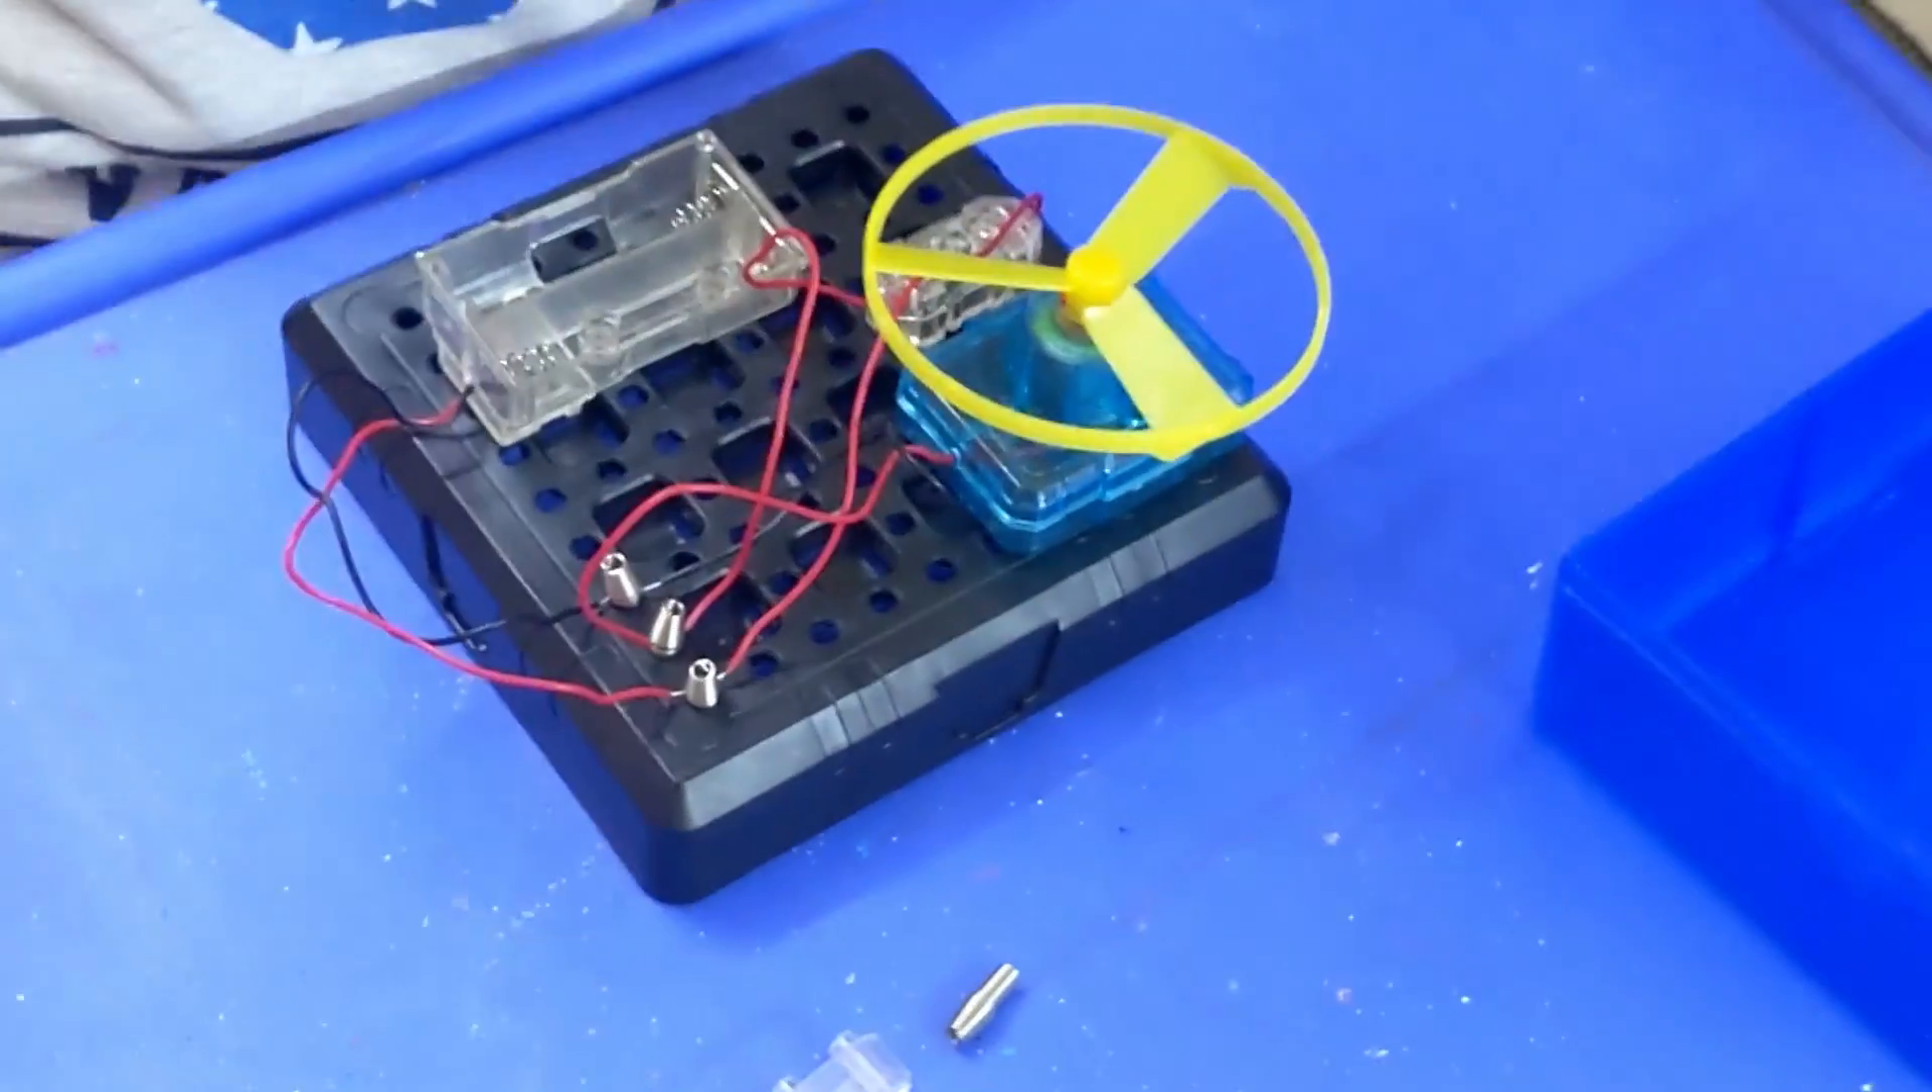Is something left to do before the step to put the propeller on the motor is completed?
No.